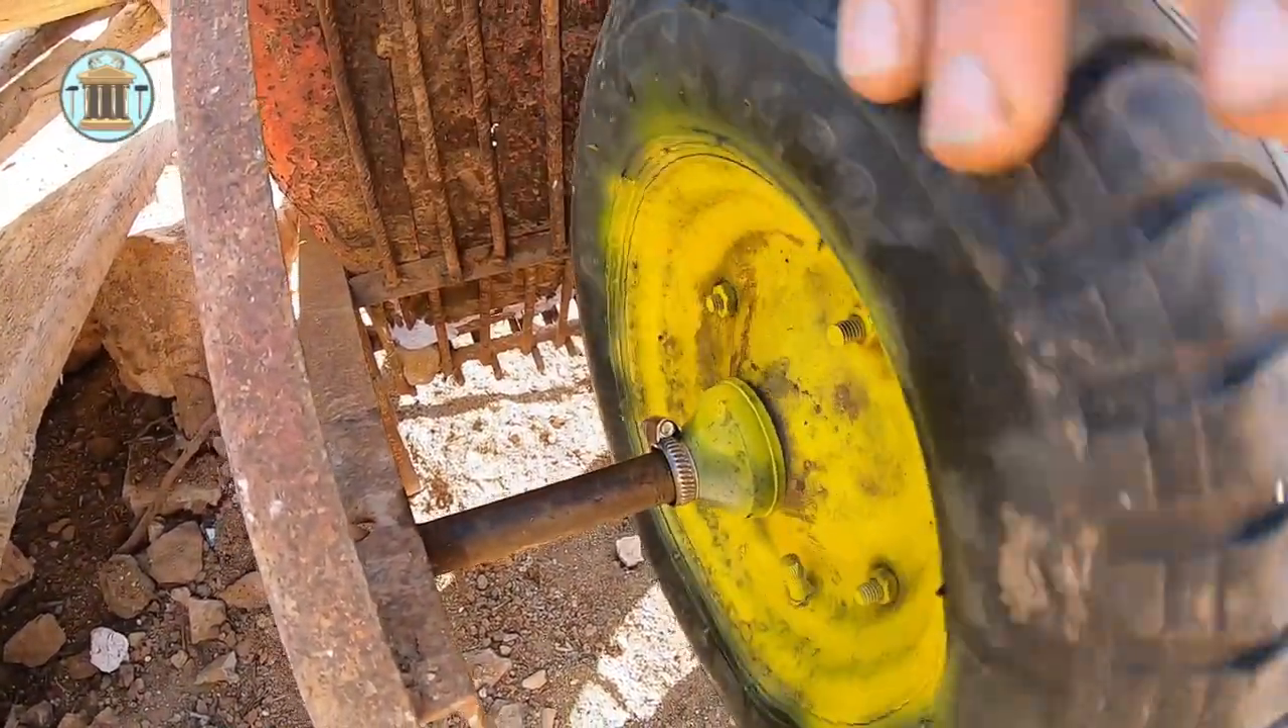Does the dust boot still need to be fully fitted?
No.